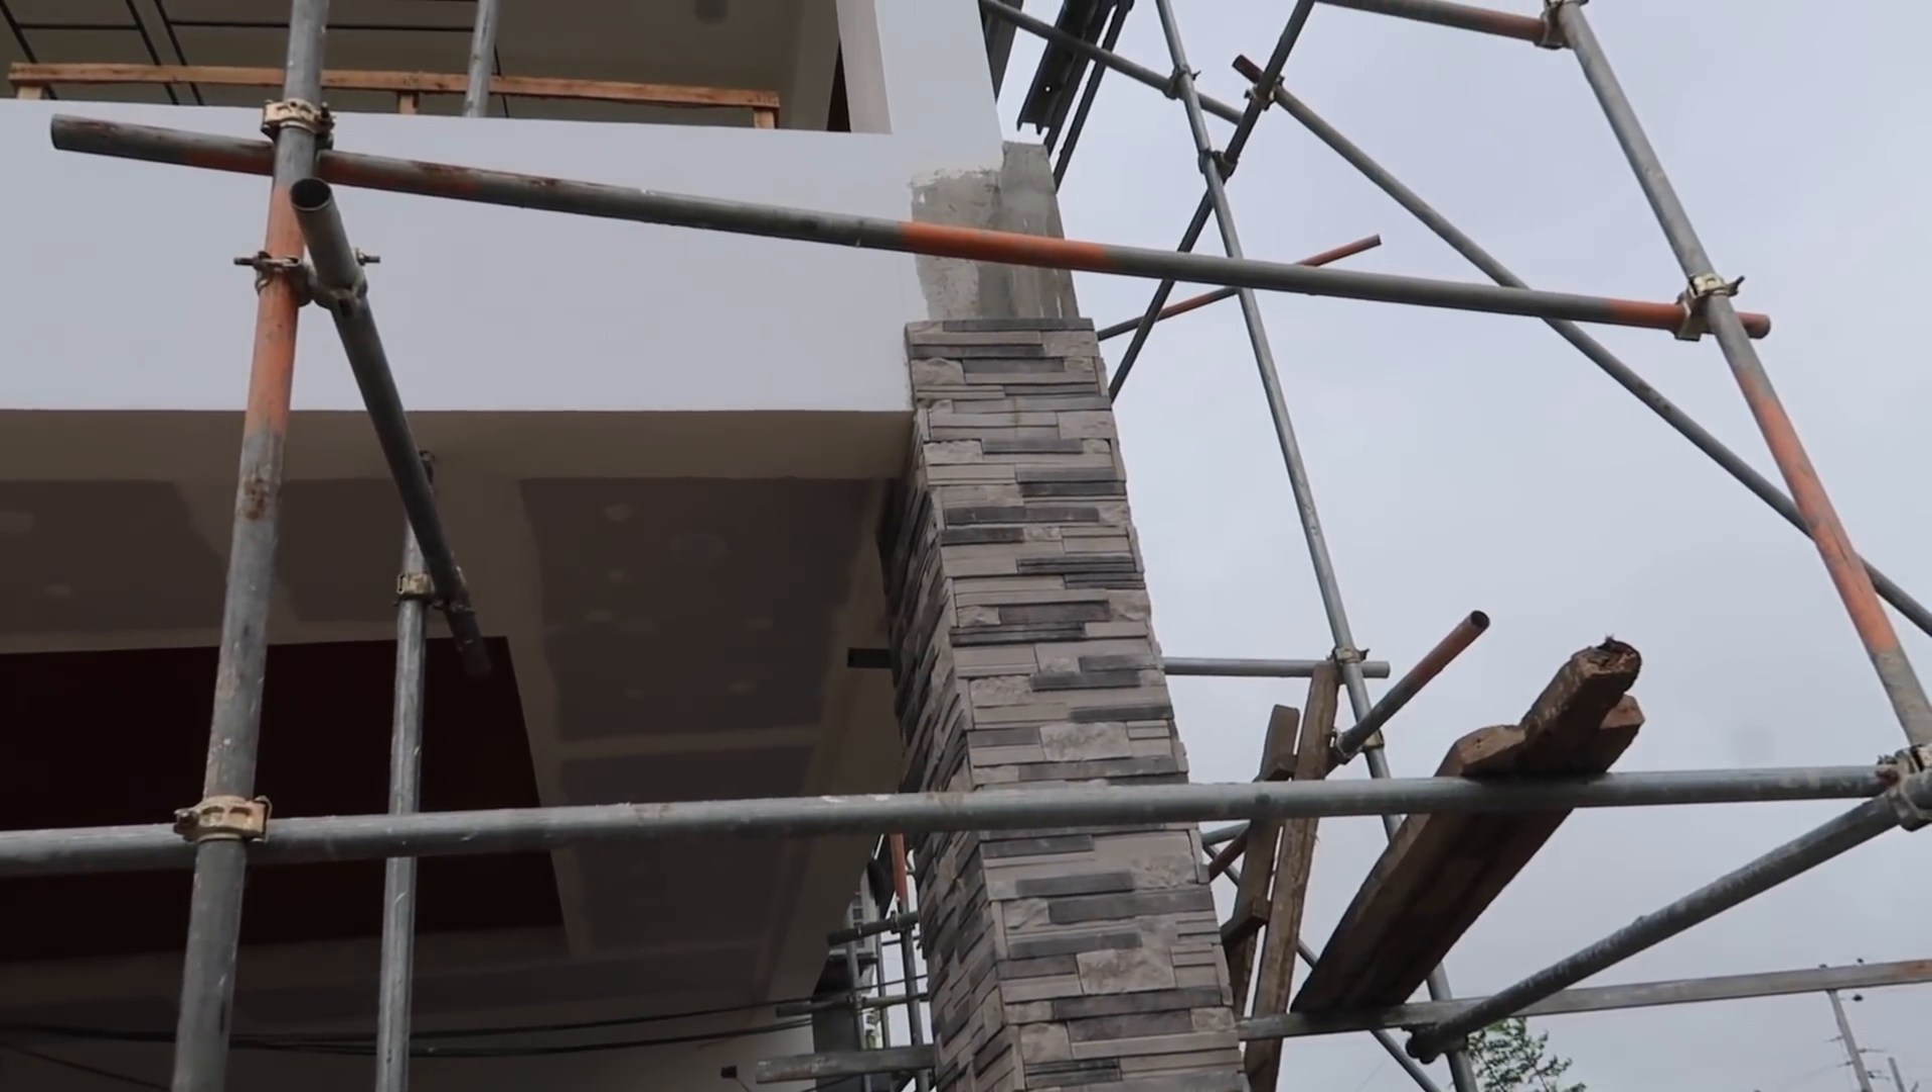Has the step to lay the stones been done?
No.